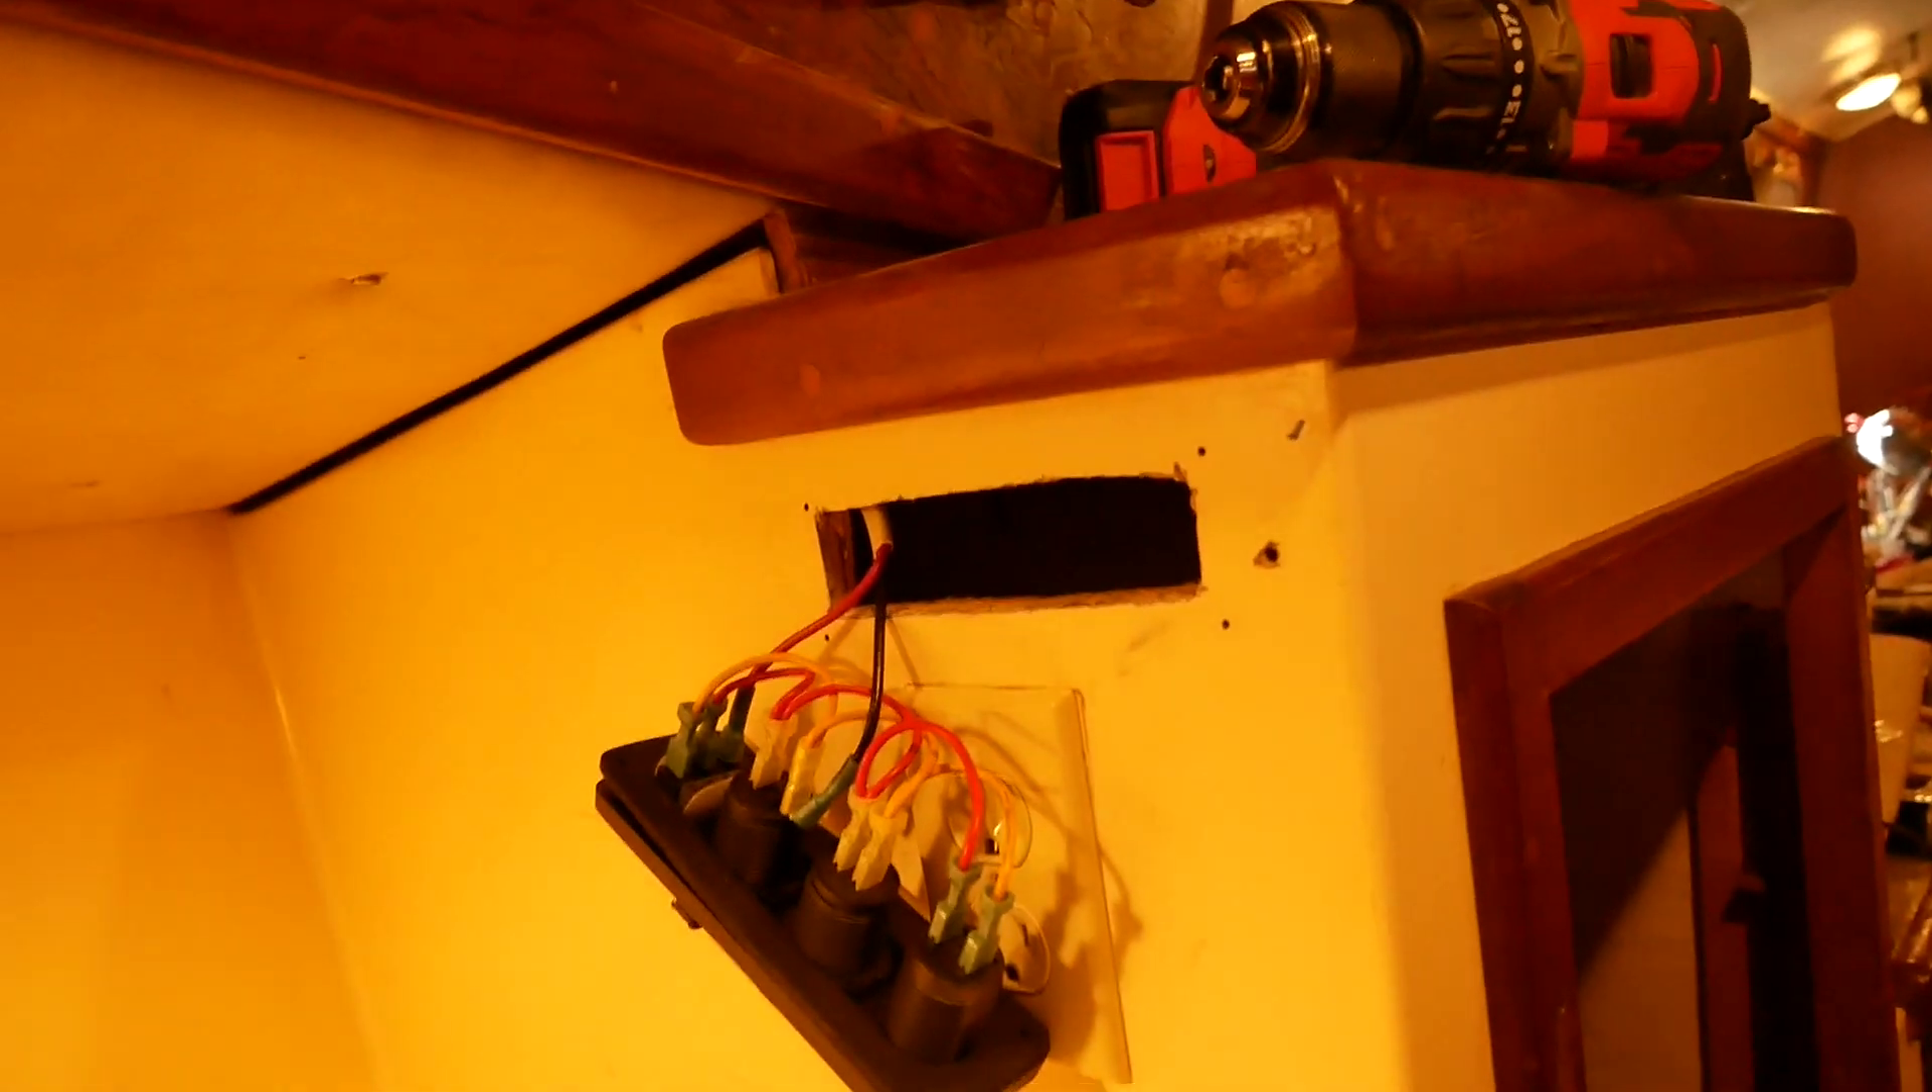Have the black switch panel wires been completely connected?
Yes.